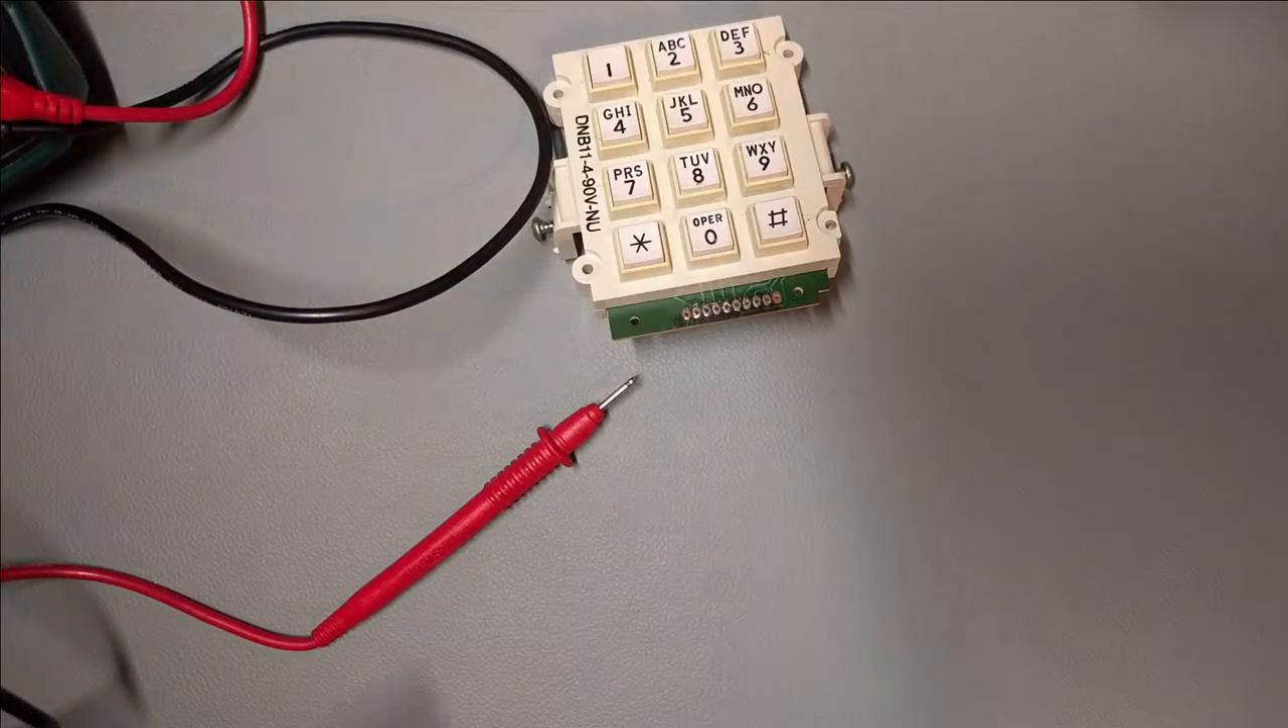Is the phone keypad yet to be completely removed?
No.